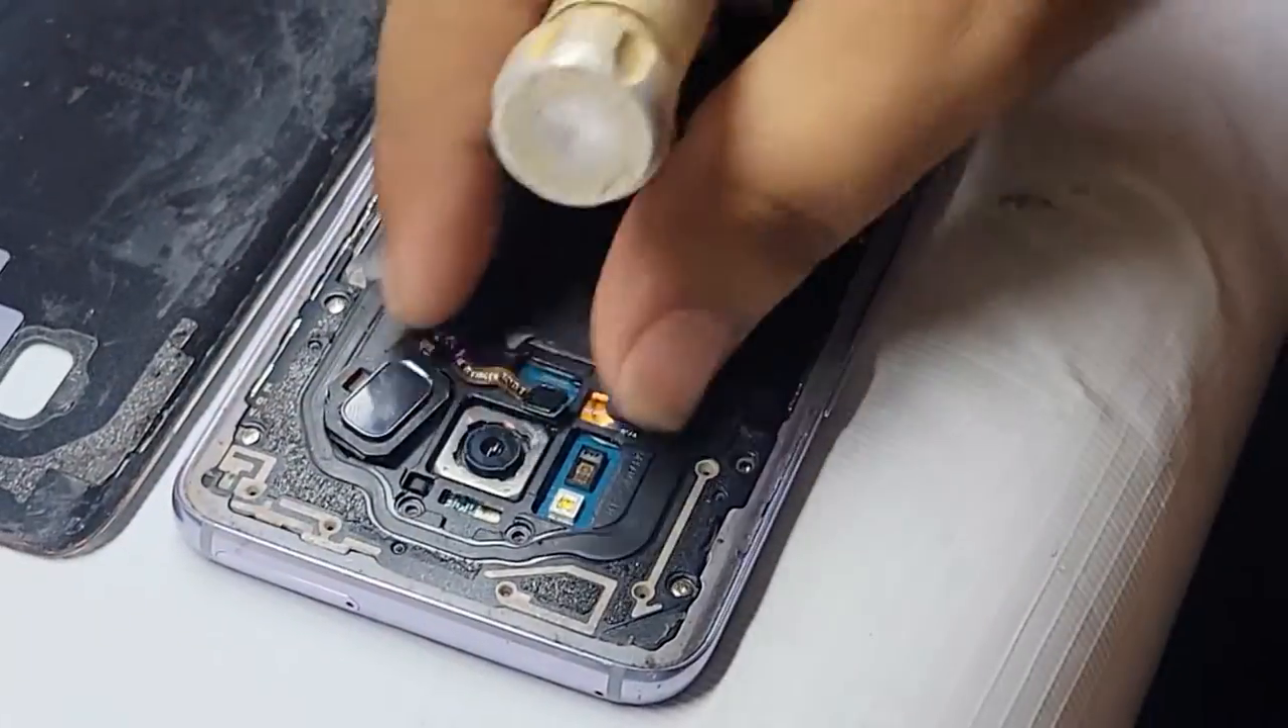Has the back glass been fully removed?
Yes.